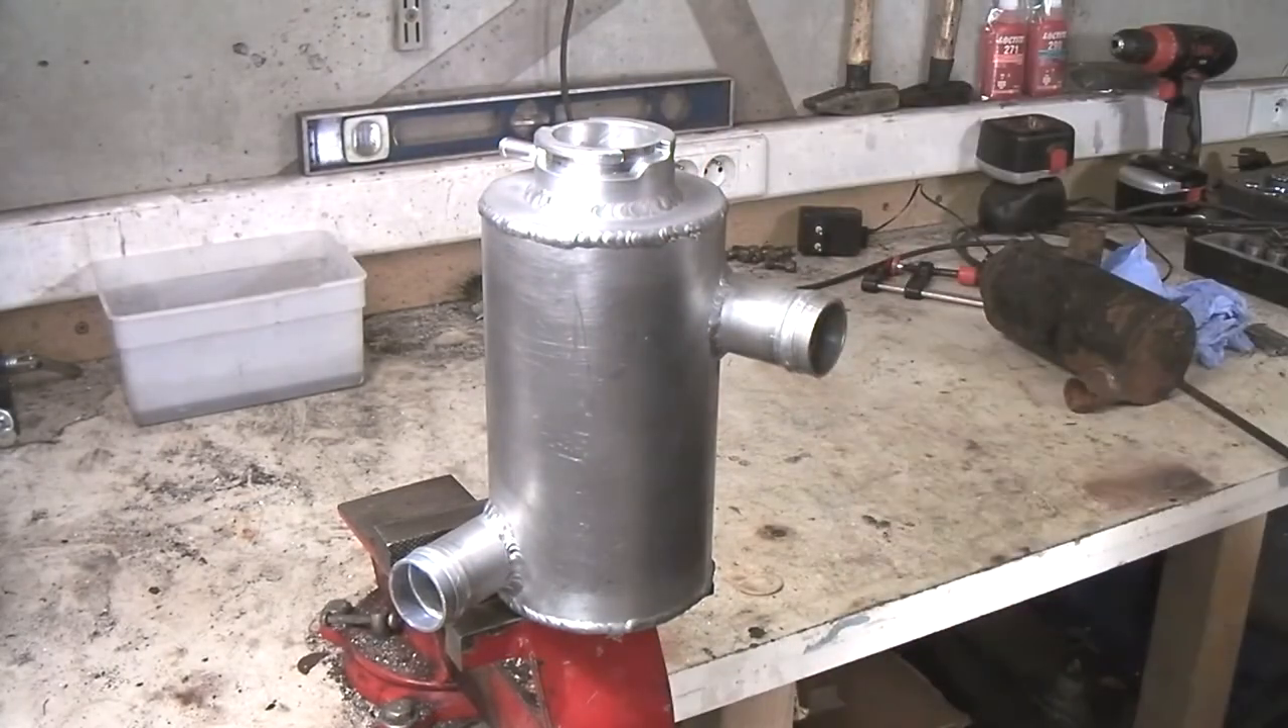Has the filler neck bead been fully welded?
Yes.